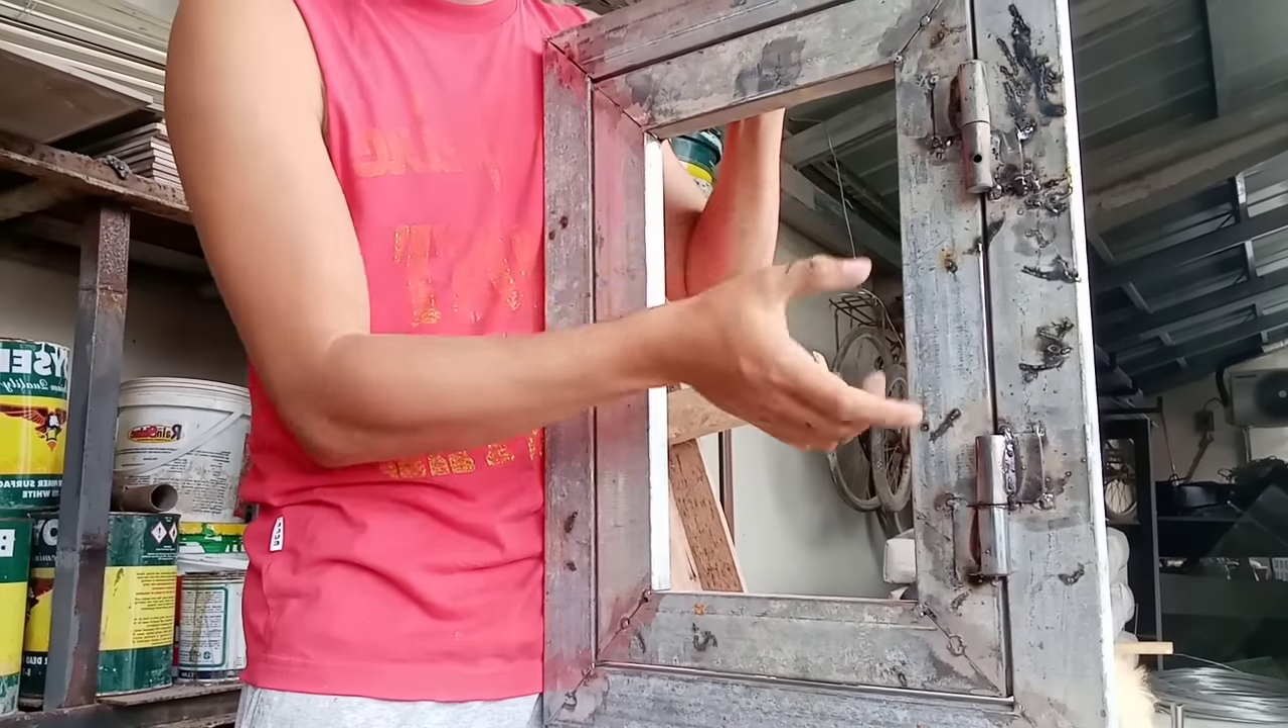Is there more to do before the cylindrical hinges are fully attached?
No.